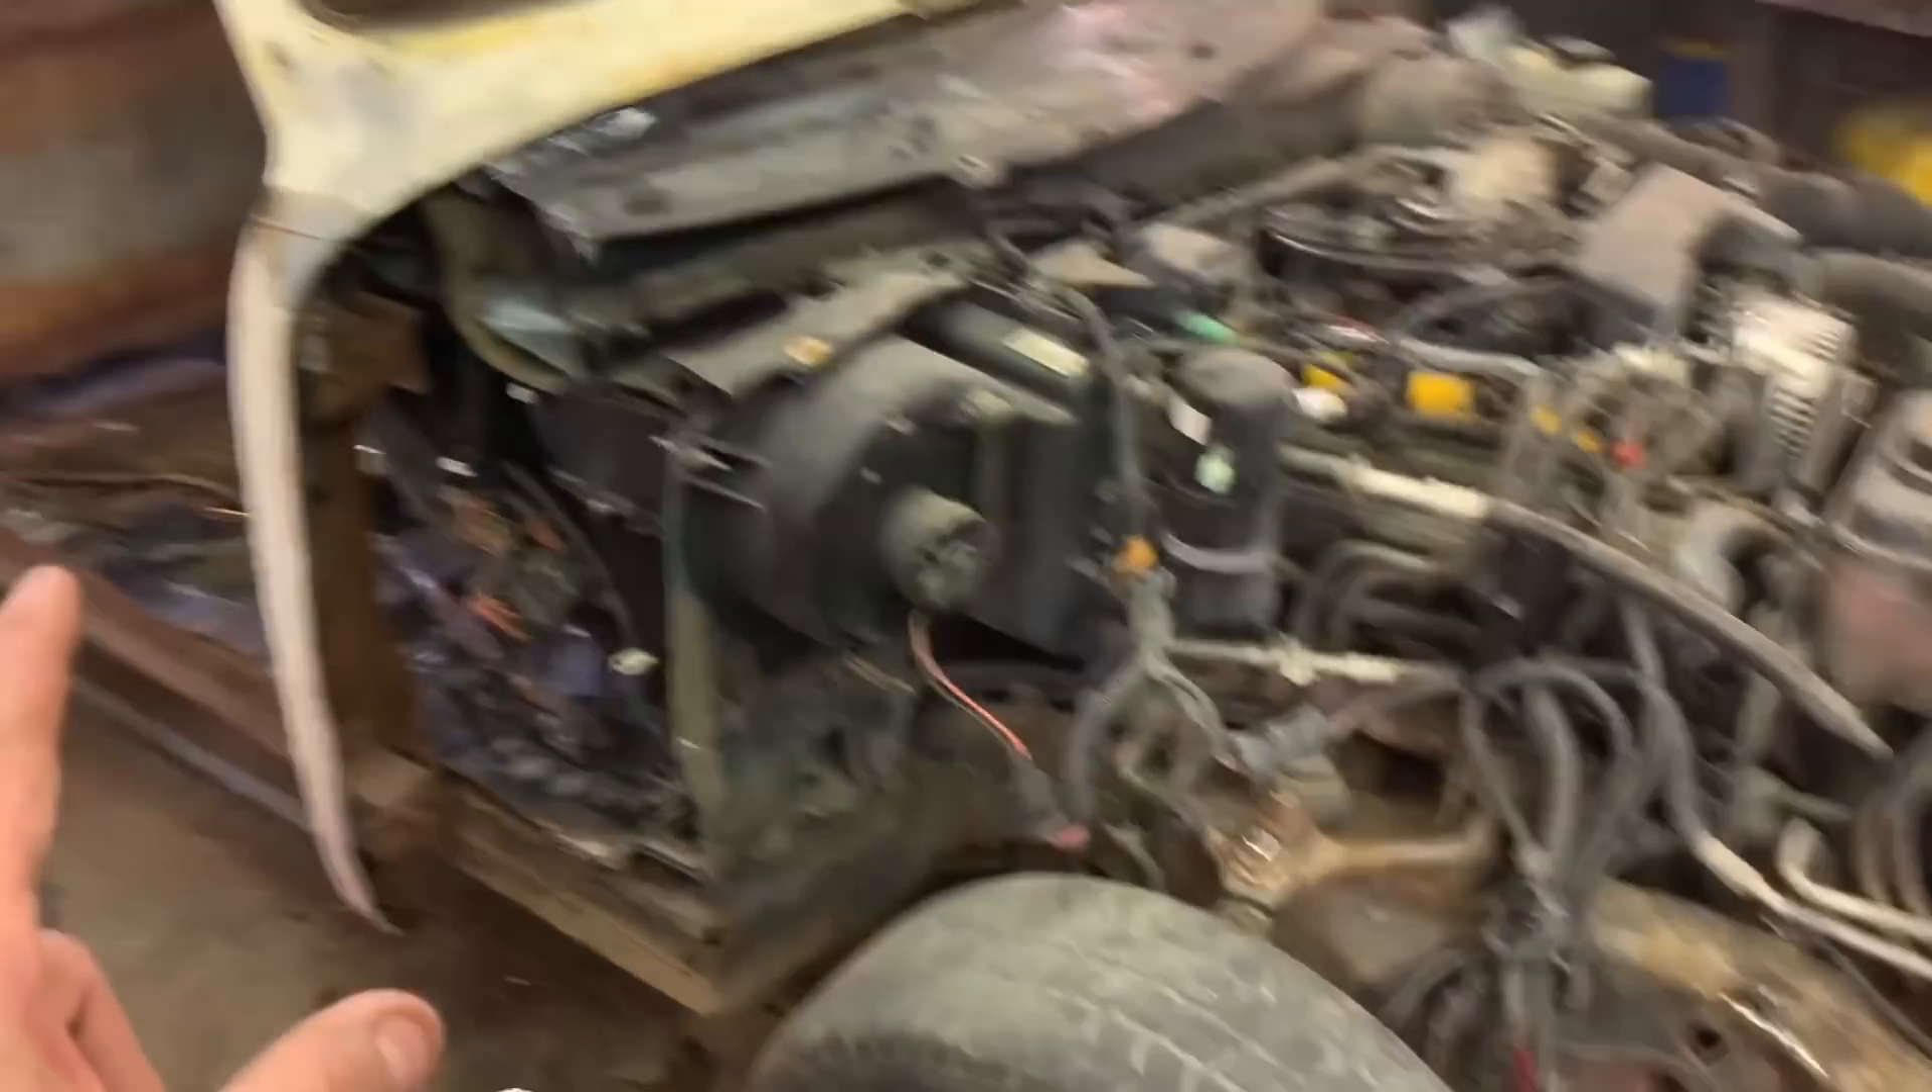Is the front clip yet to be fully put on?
Yes.